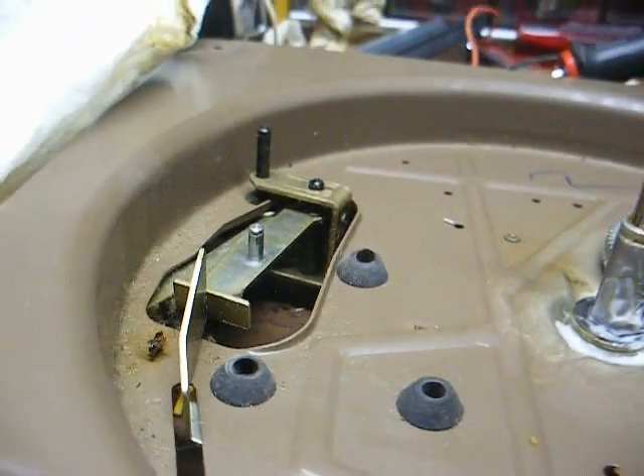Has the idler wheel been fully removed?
Yes.